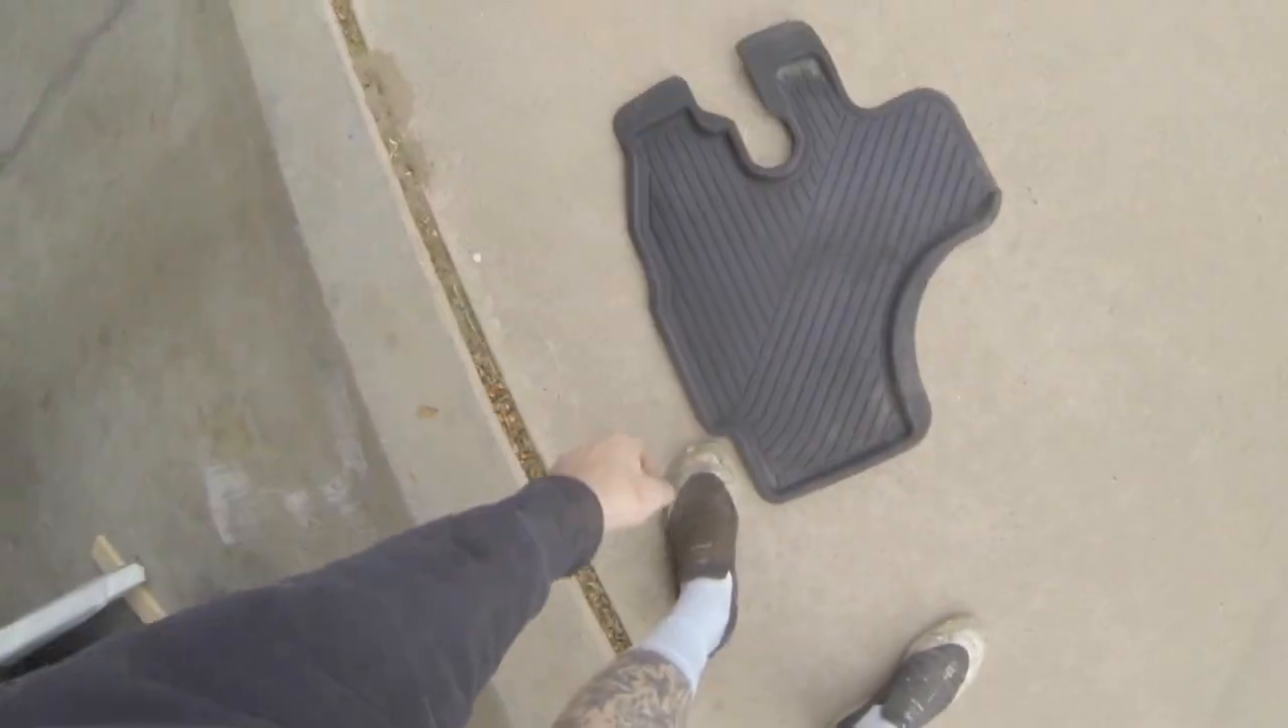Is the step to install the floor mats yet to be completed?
Yes.